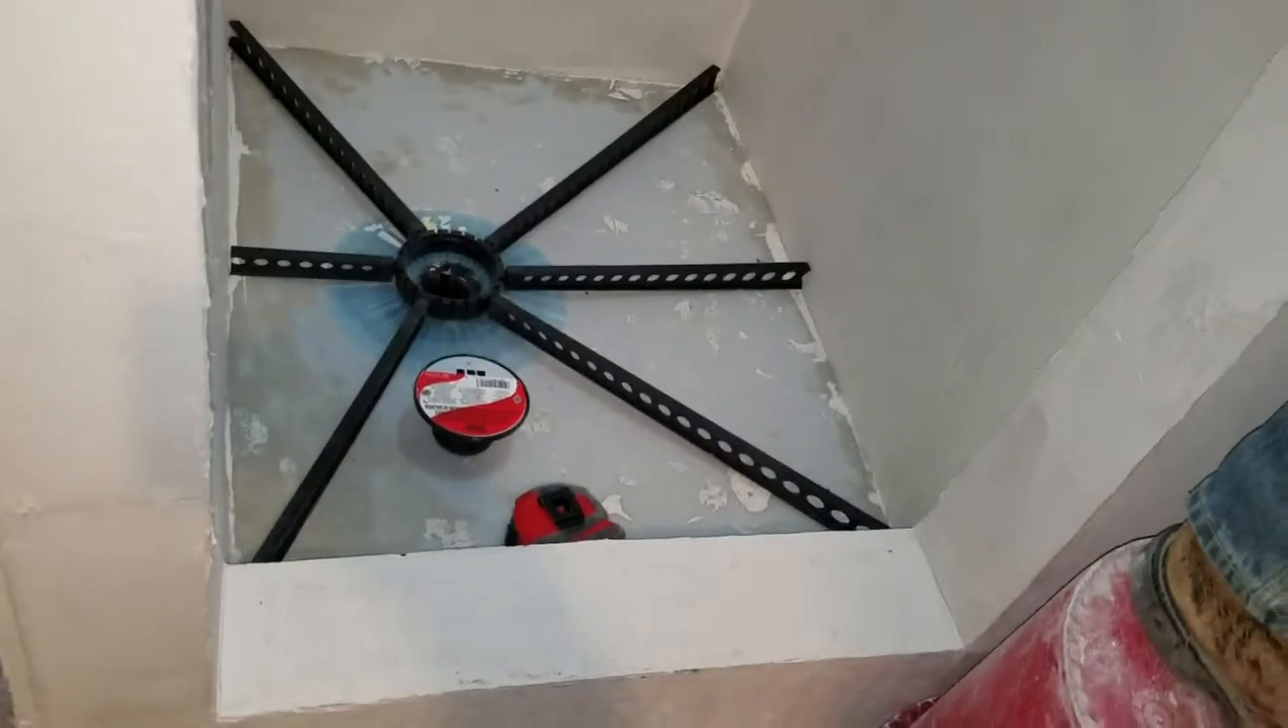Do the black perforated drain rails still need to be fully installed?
No.